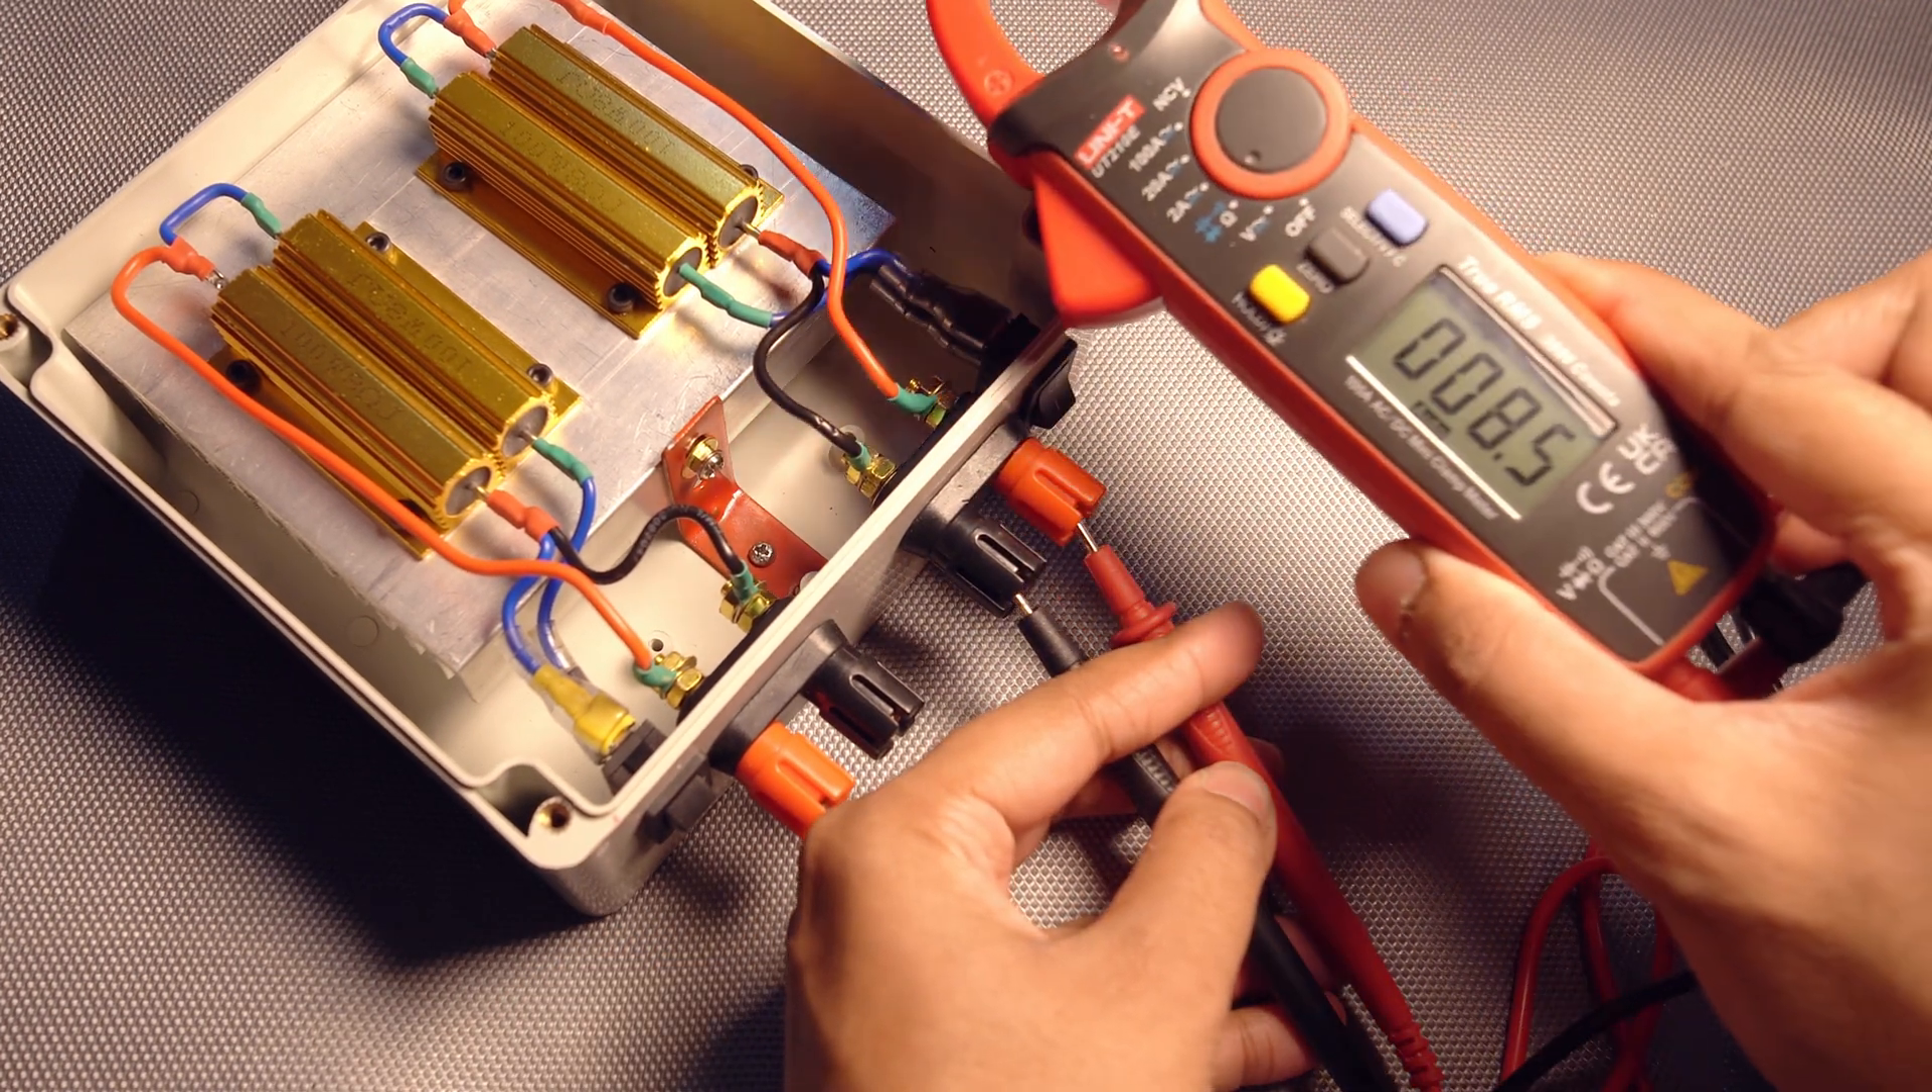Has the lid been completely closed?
No.